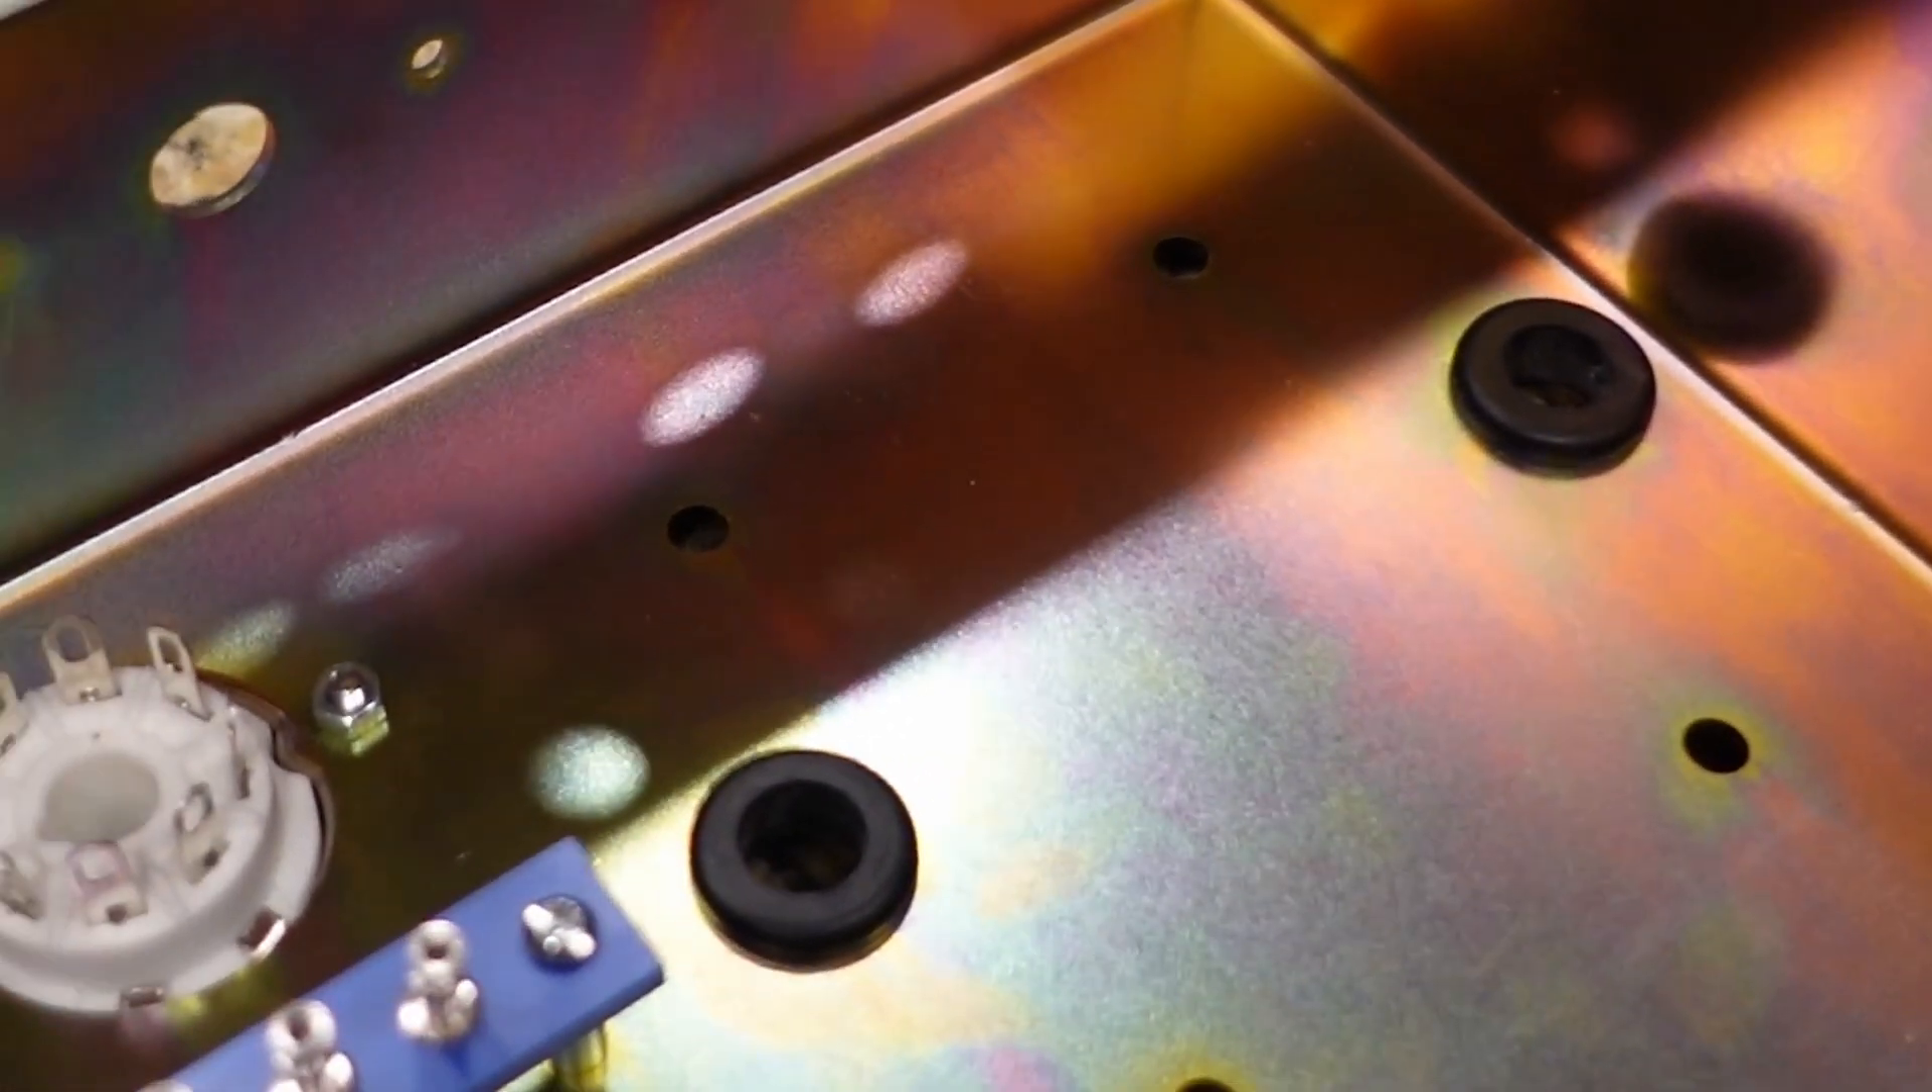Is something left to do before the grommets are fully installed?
No.